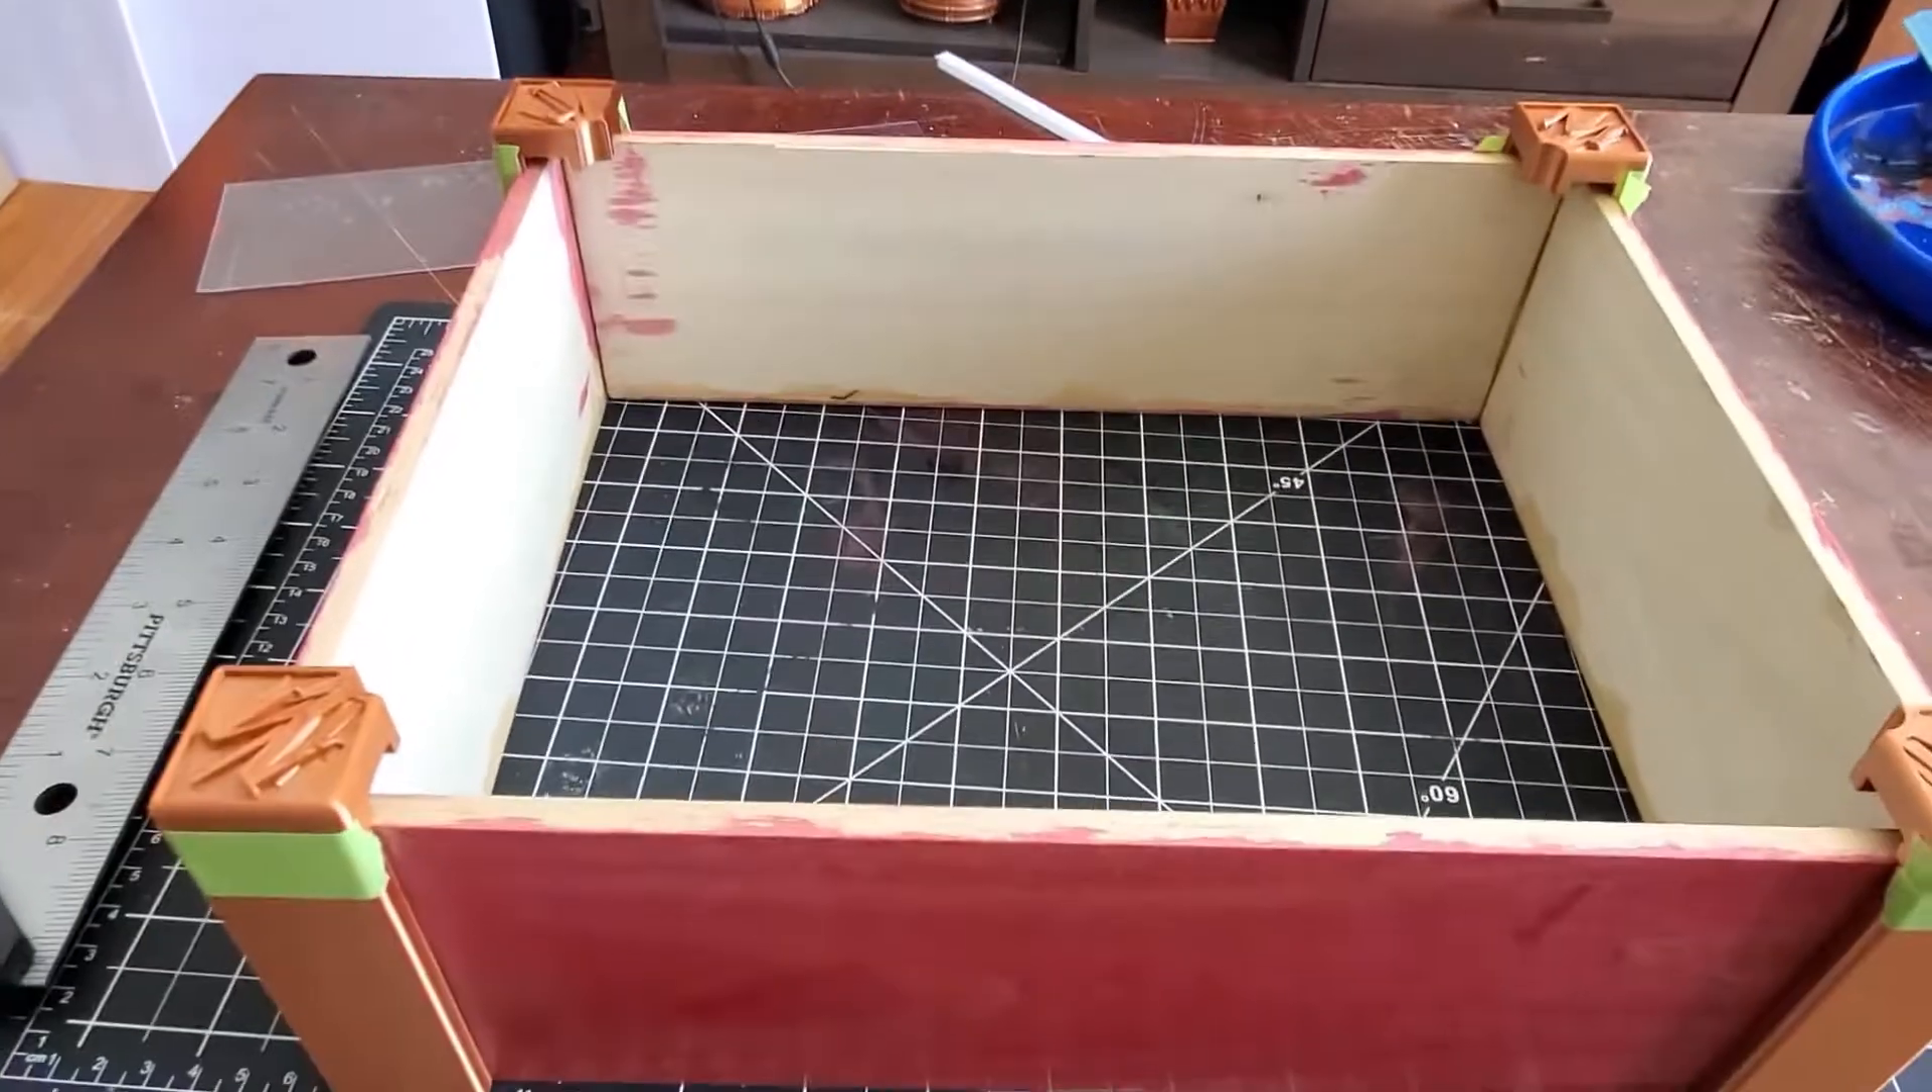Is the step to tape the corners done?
Yes.